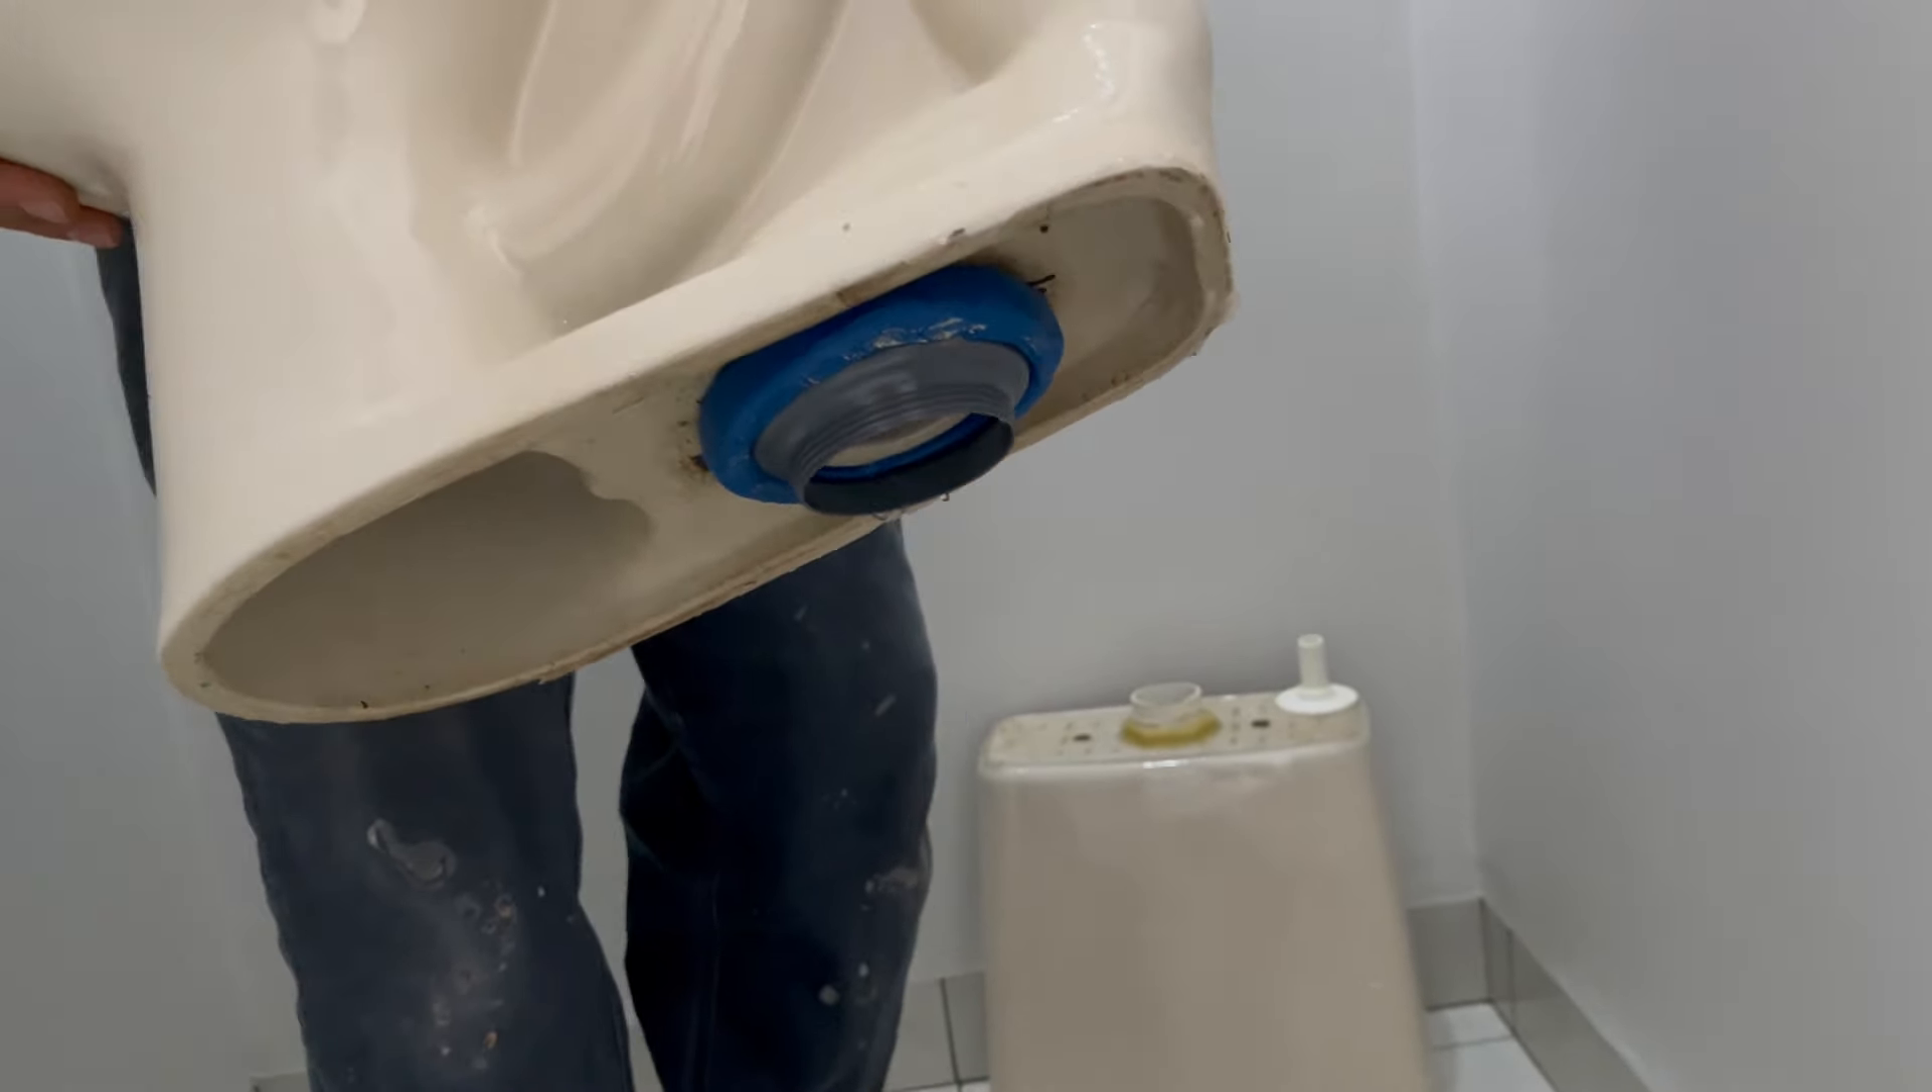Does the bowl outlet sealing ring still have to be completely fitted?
No.